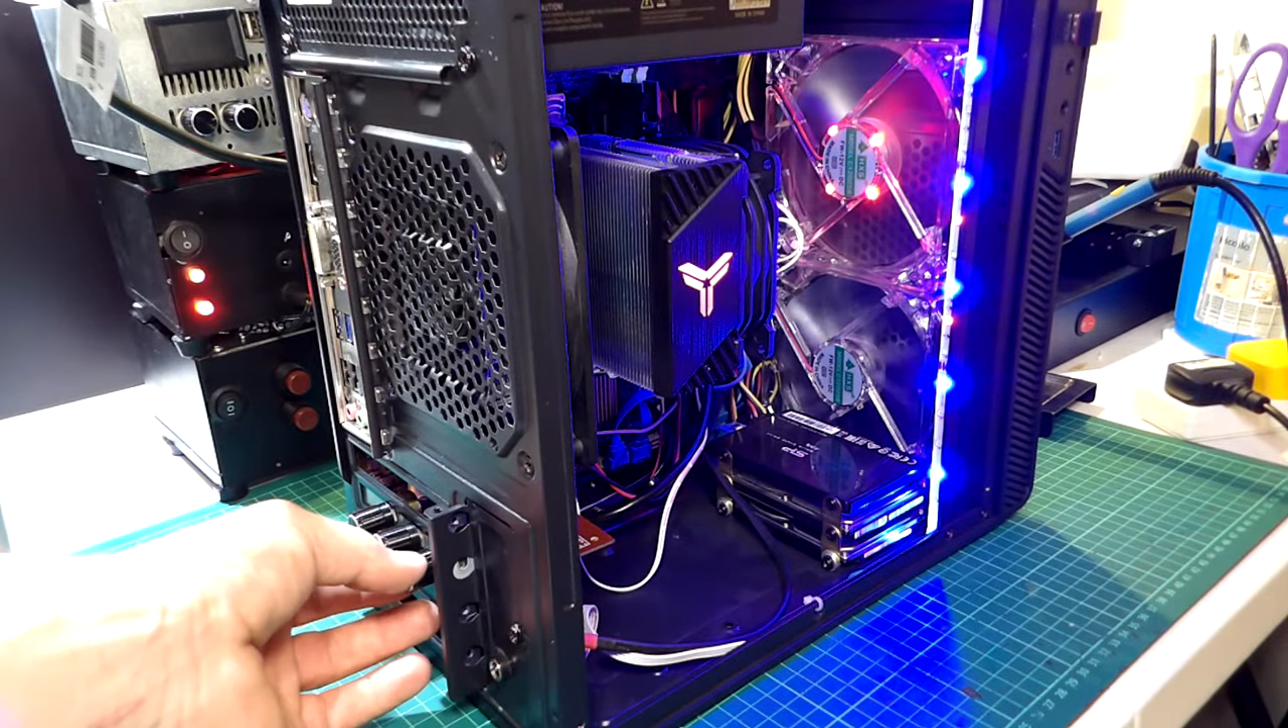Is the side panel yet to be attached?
Yes.